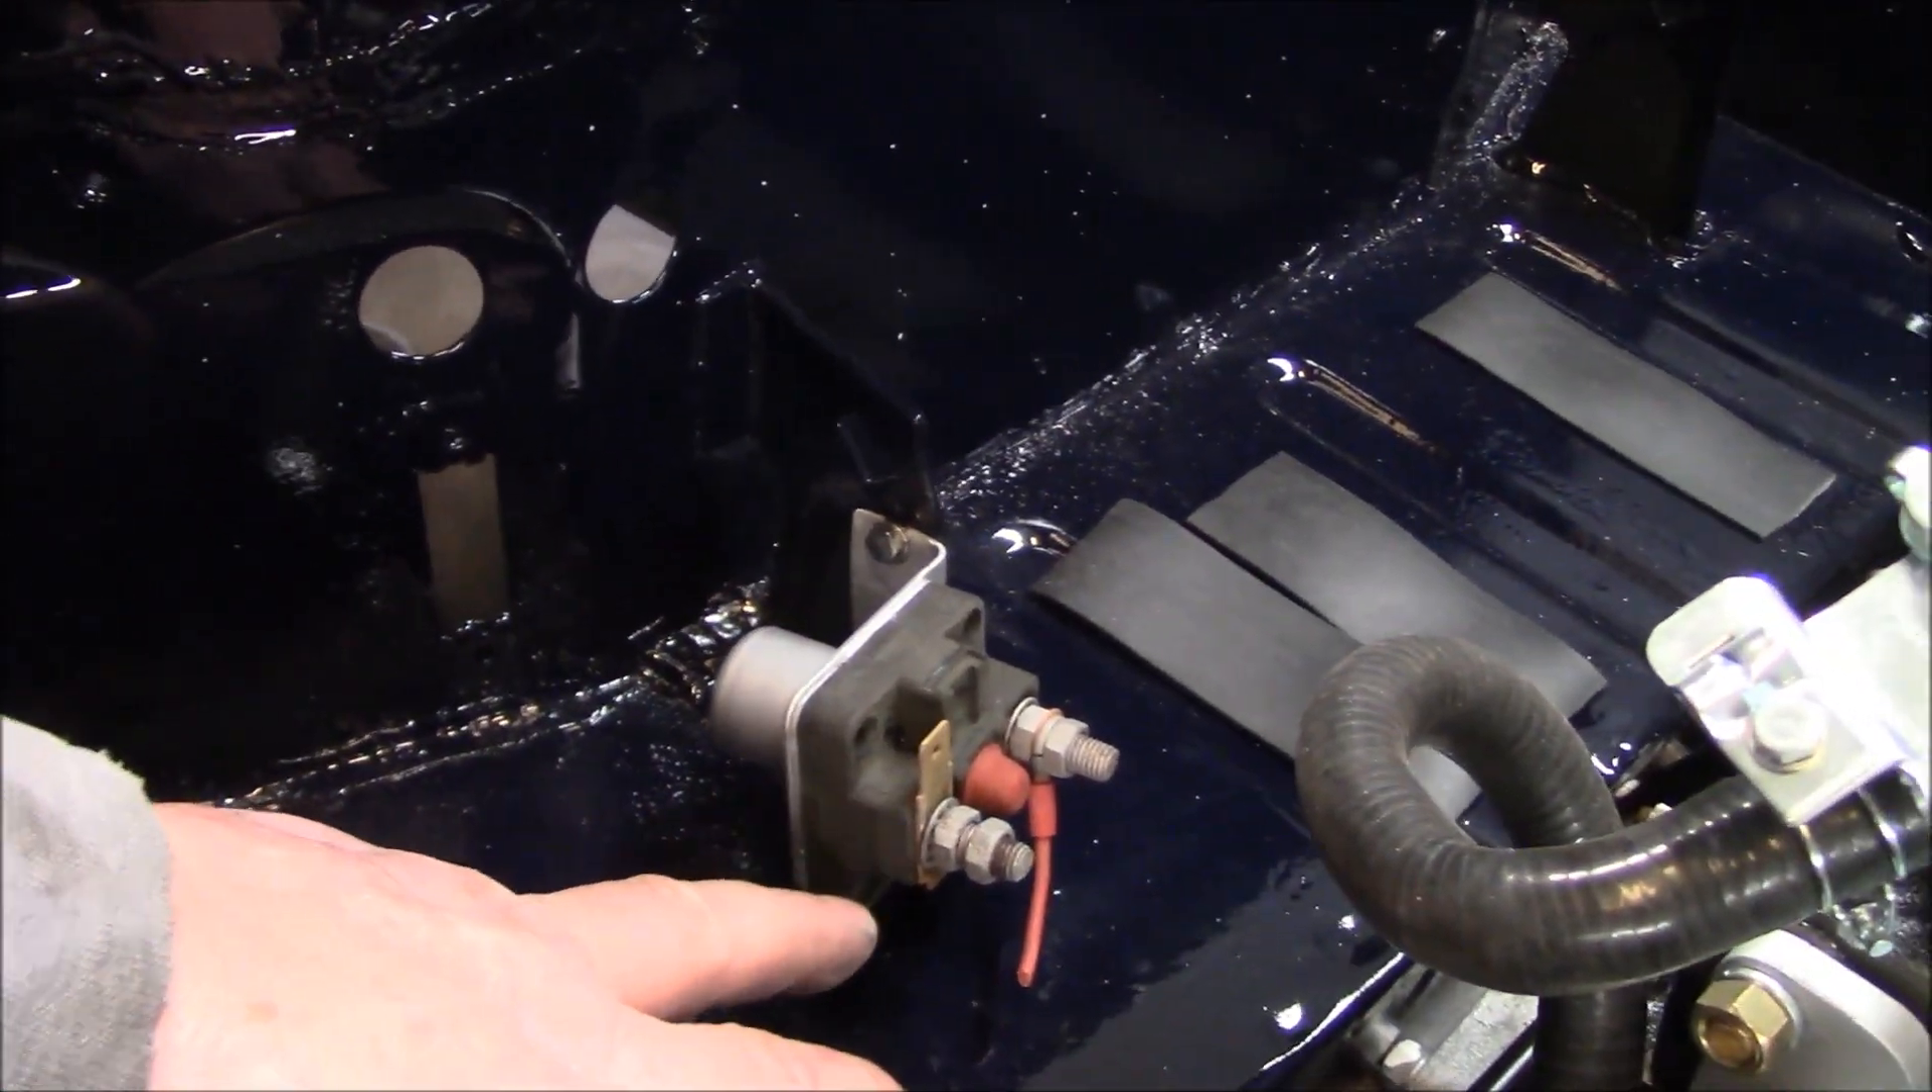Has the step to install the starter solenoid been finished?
Yes.